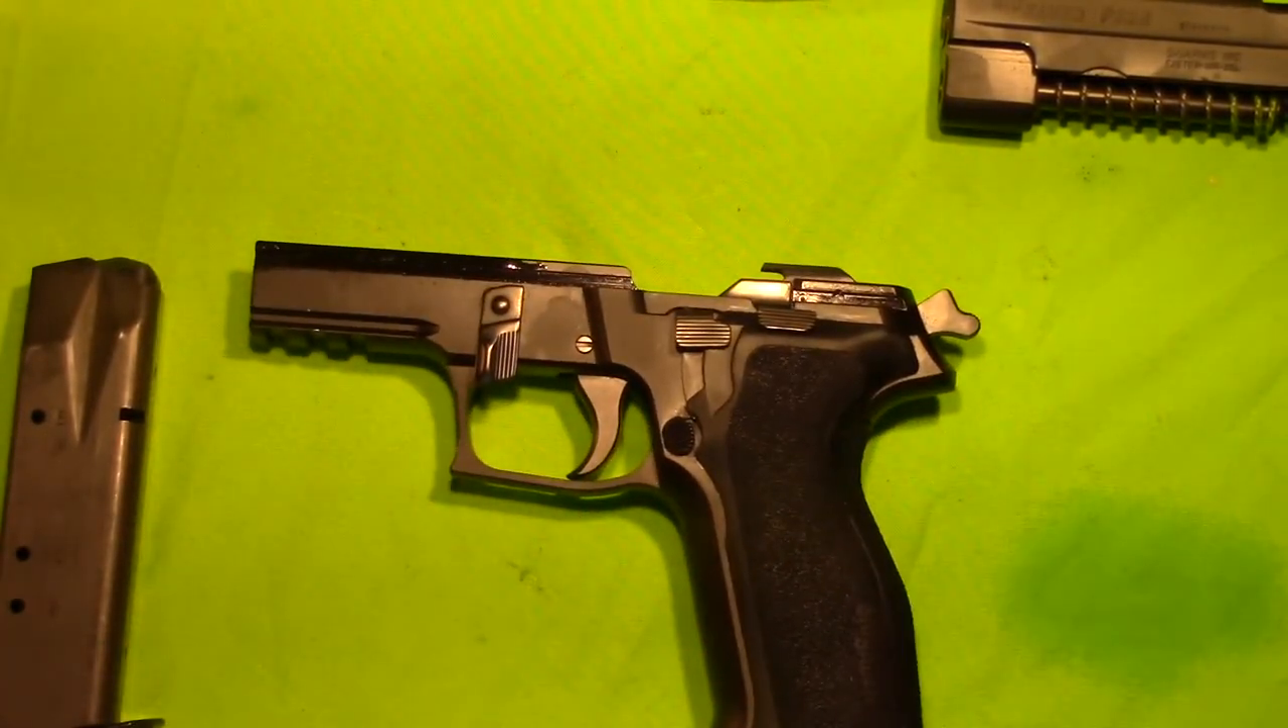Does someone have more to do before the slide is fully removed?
No.